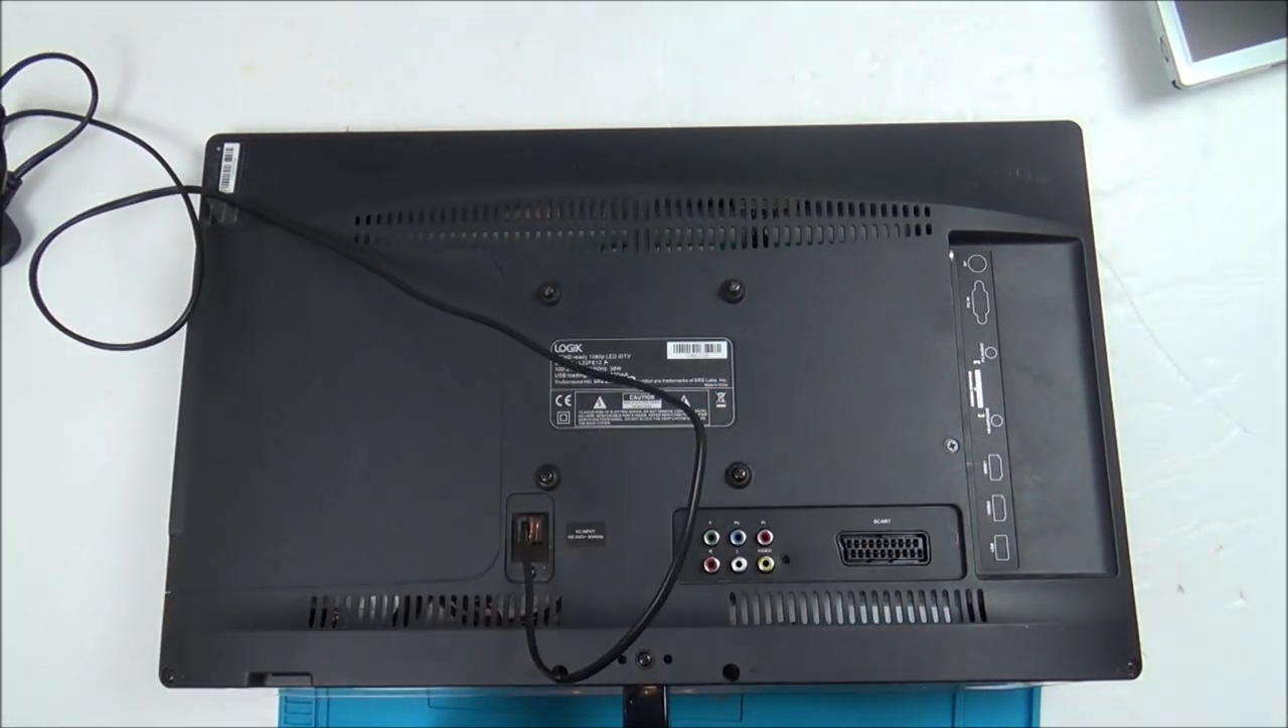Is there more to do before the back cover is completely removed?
Yes.